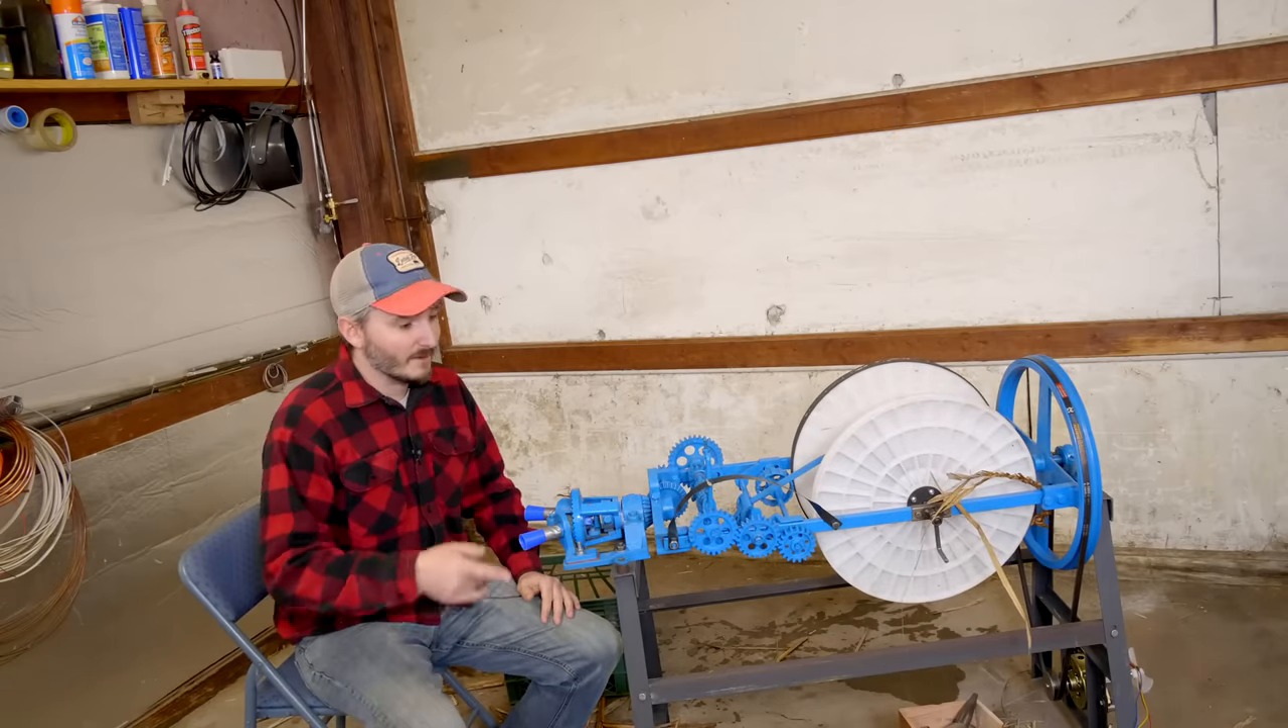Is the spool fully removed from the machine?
No.